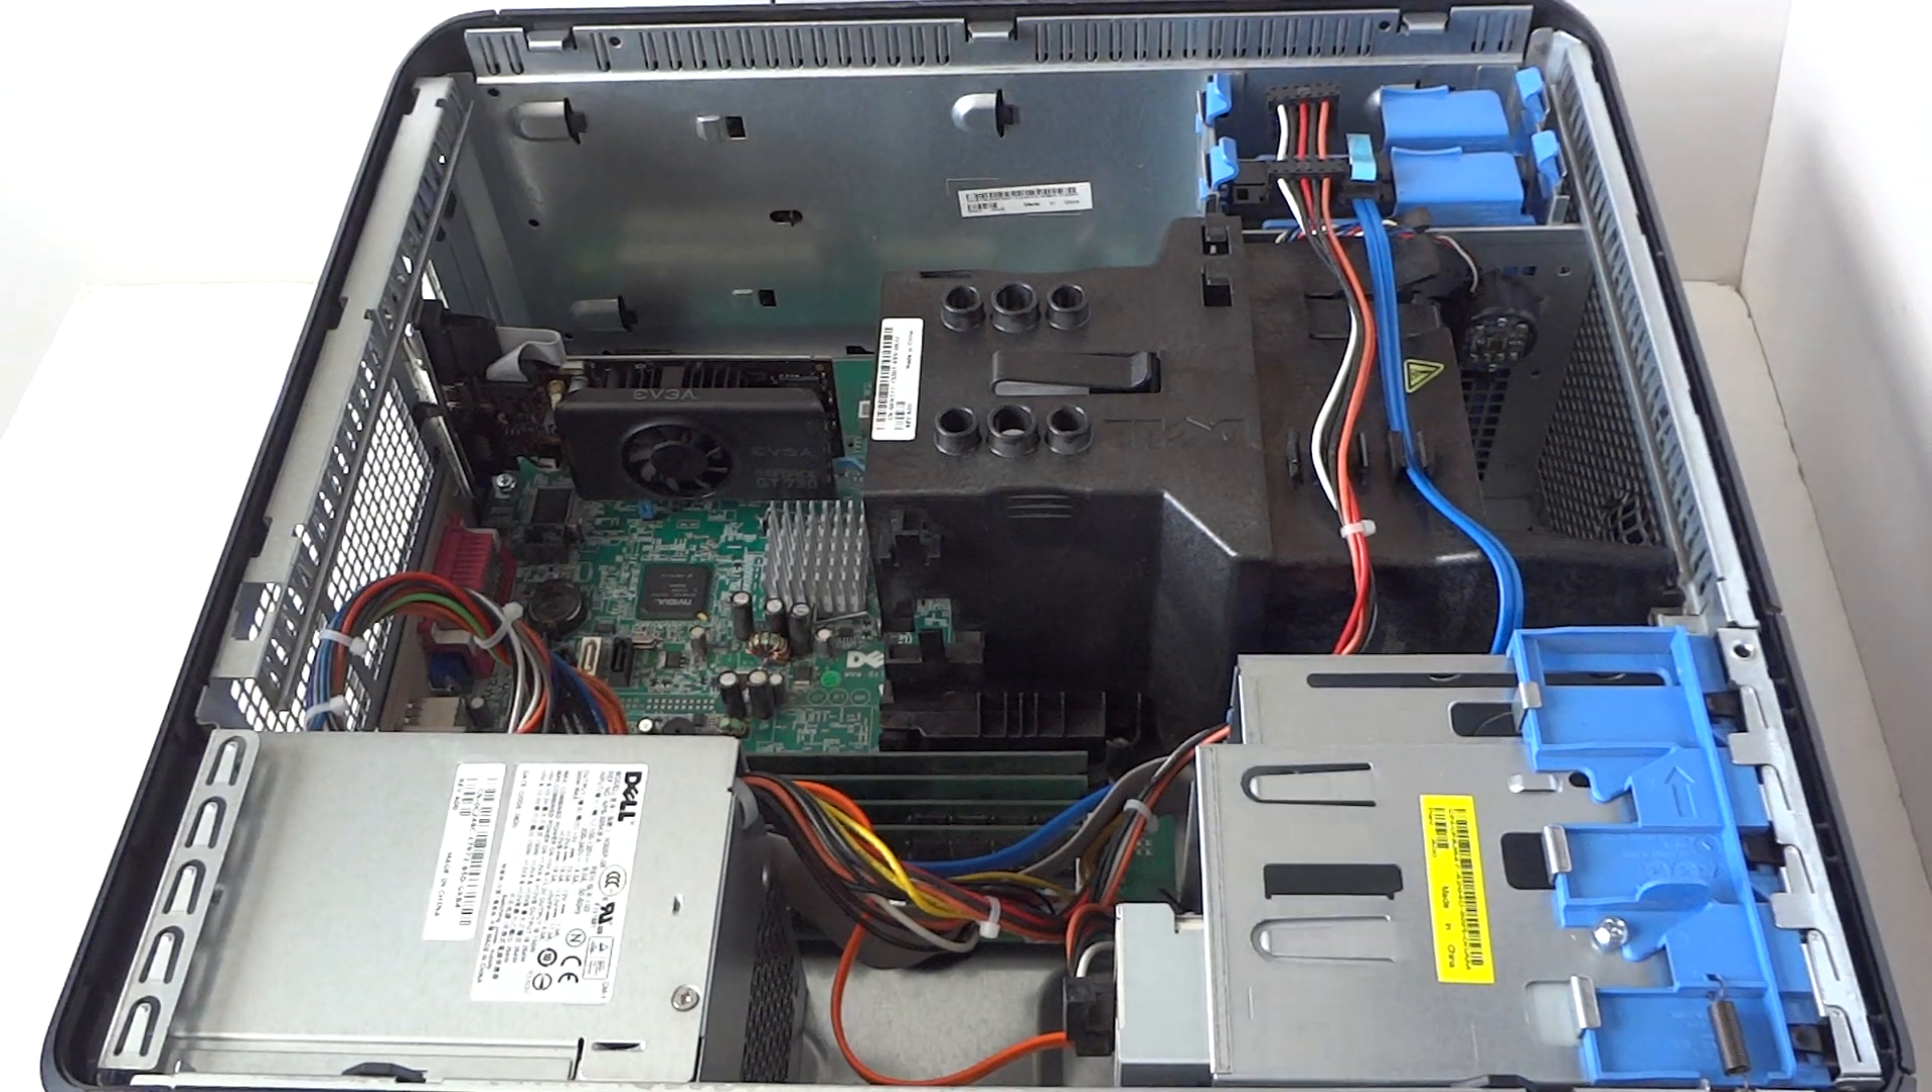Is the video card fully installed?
Yes.